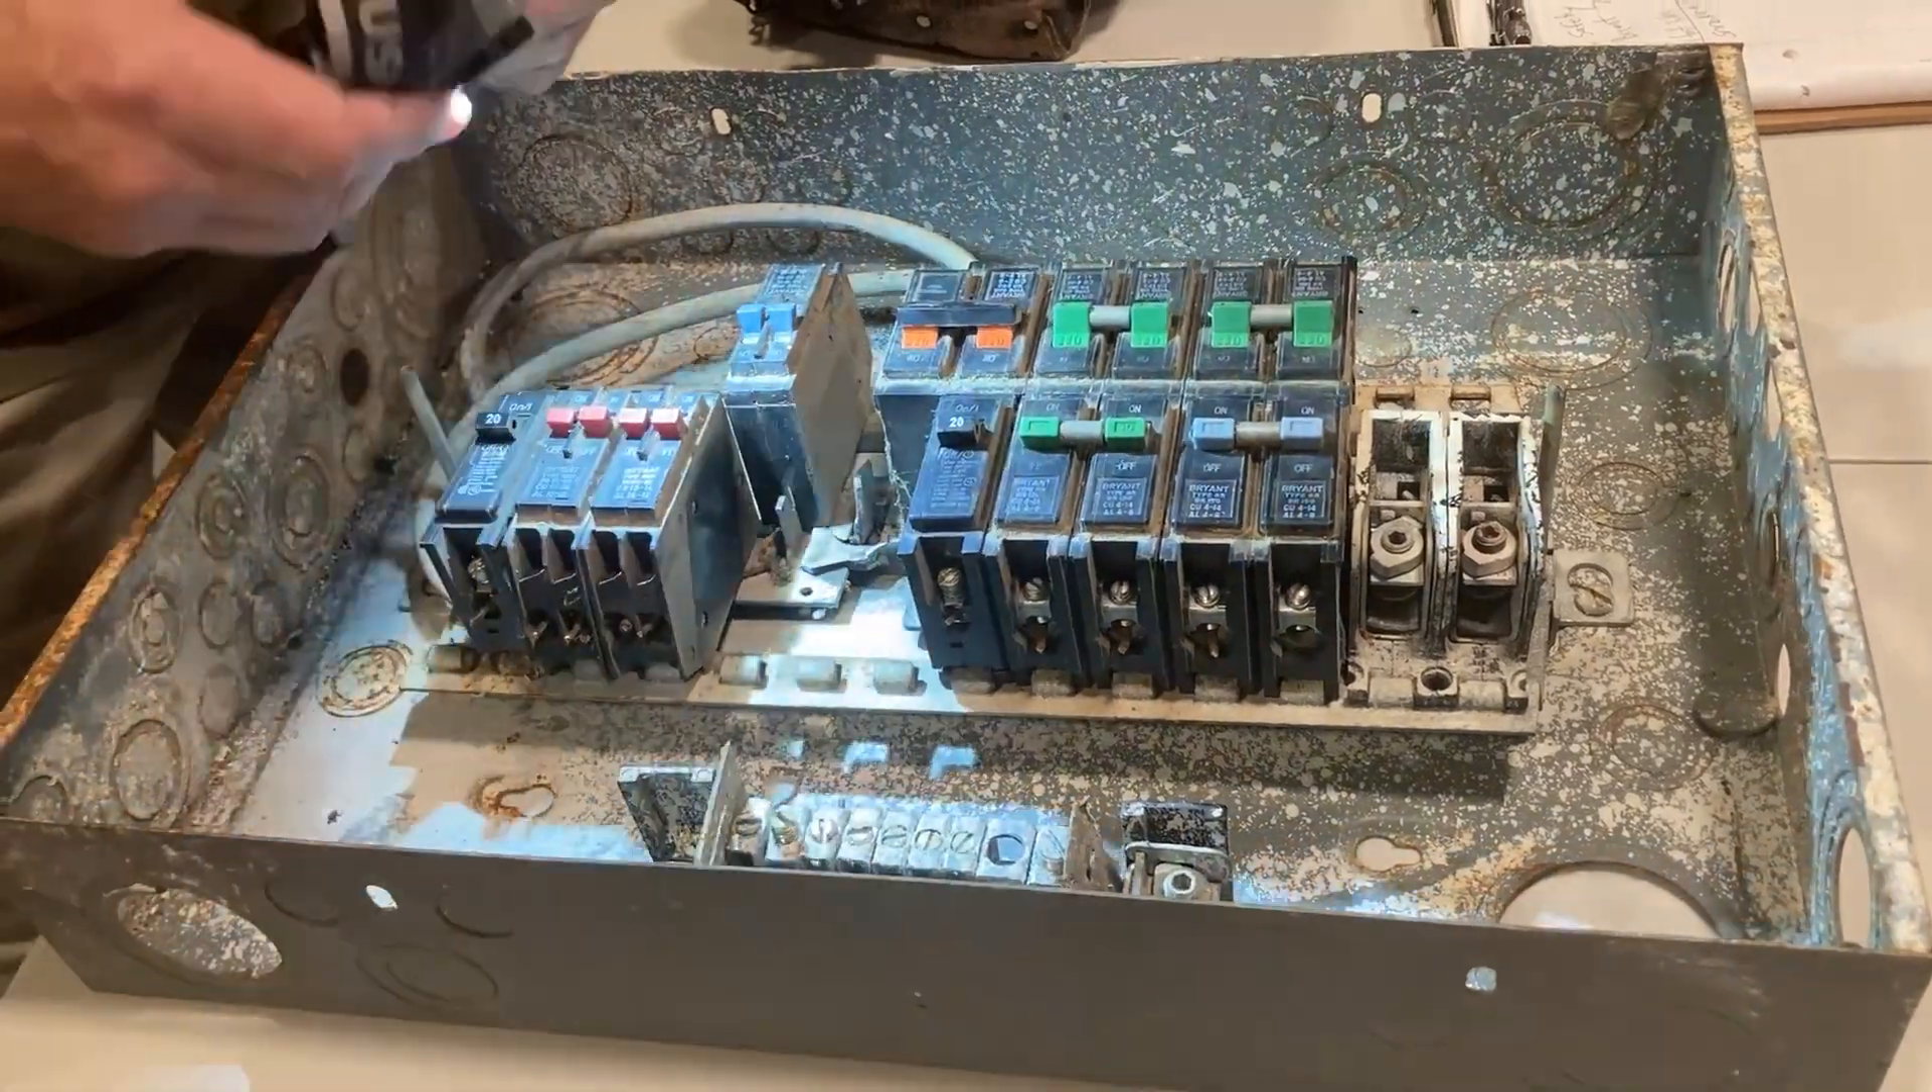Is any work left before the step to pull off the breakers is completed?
Yes.